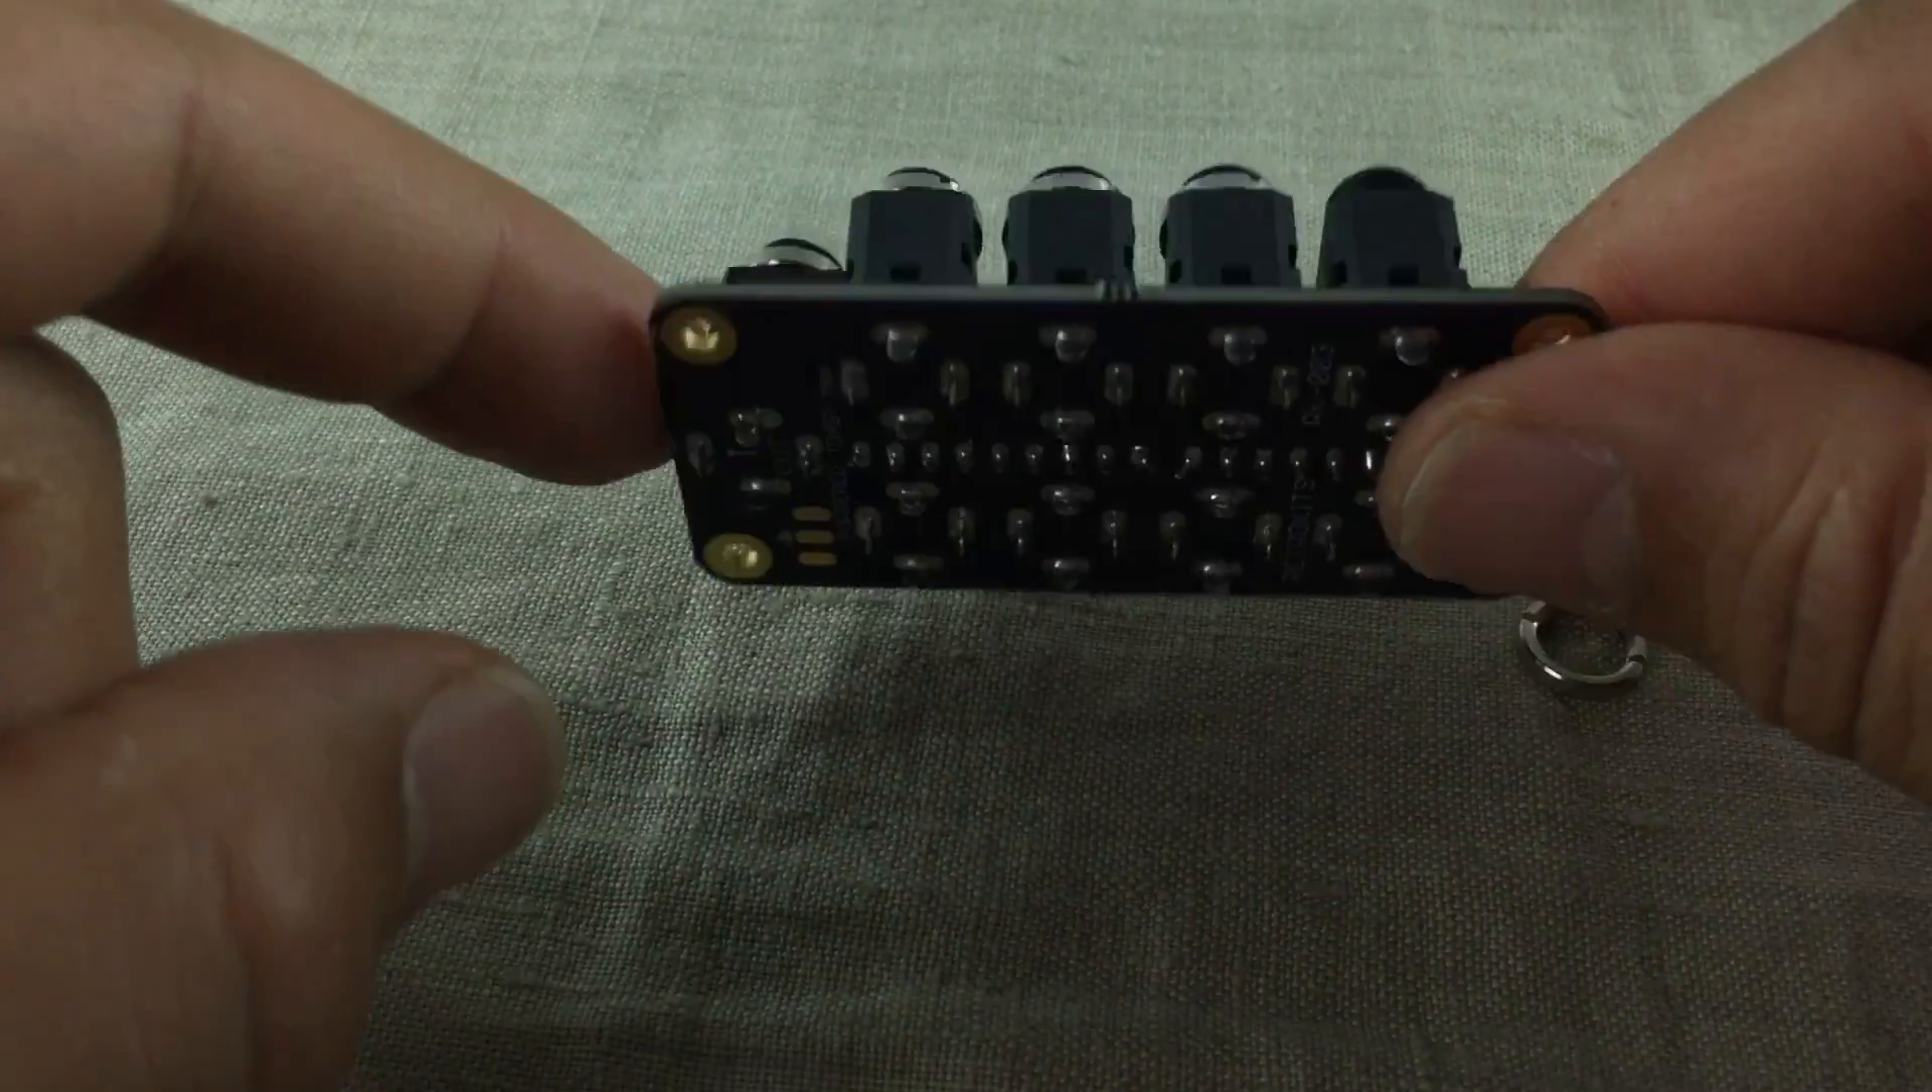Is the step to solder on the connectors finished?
Yes.